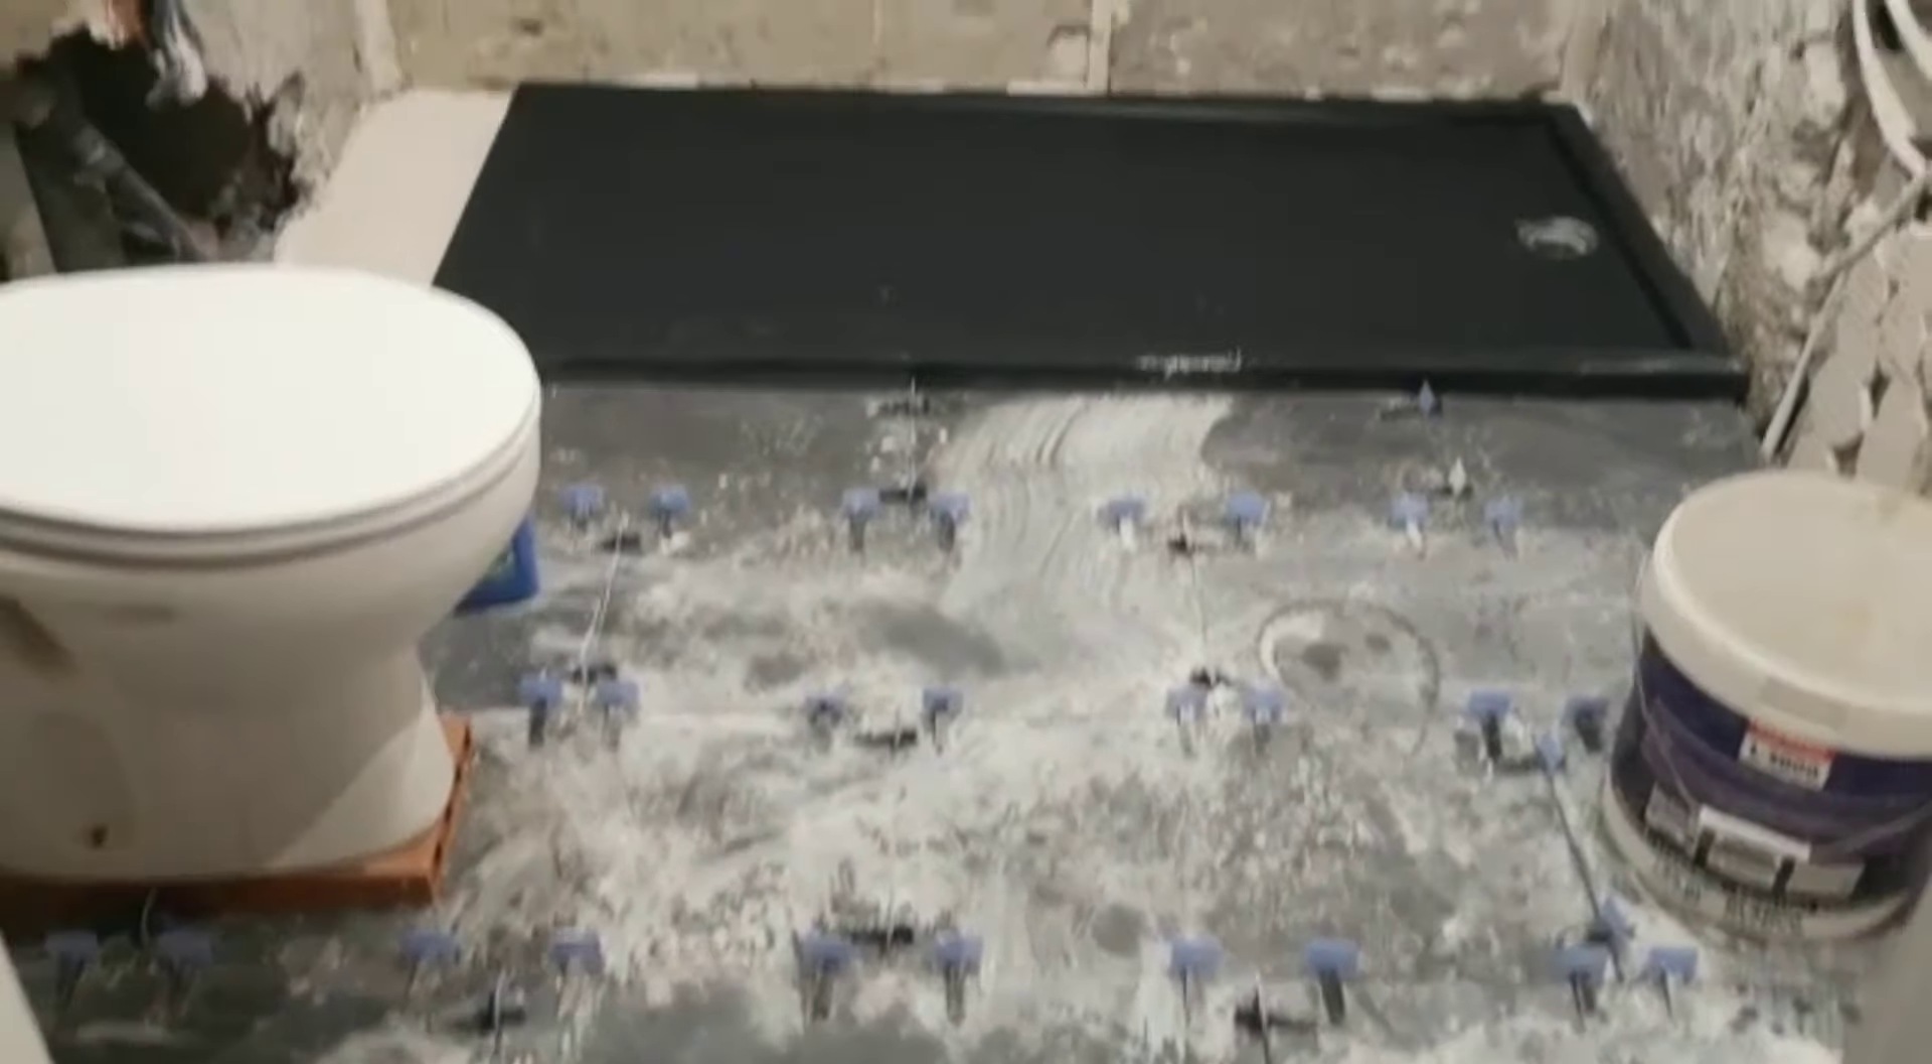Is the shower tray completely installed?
Yes.